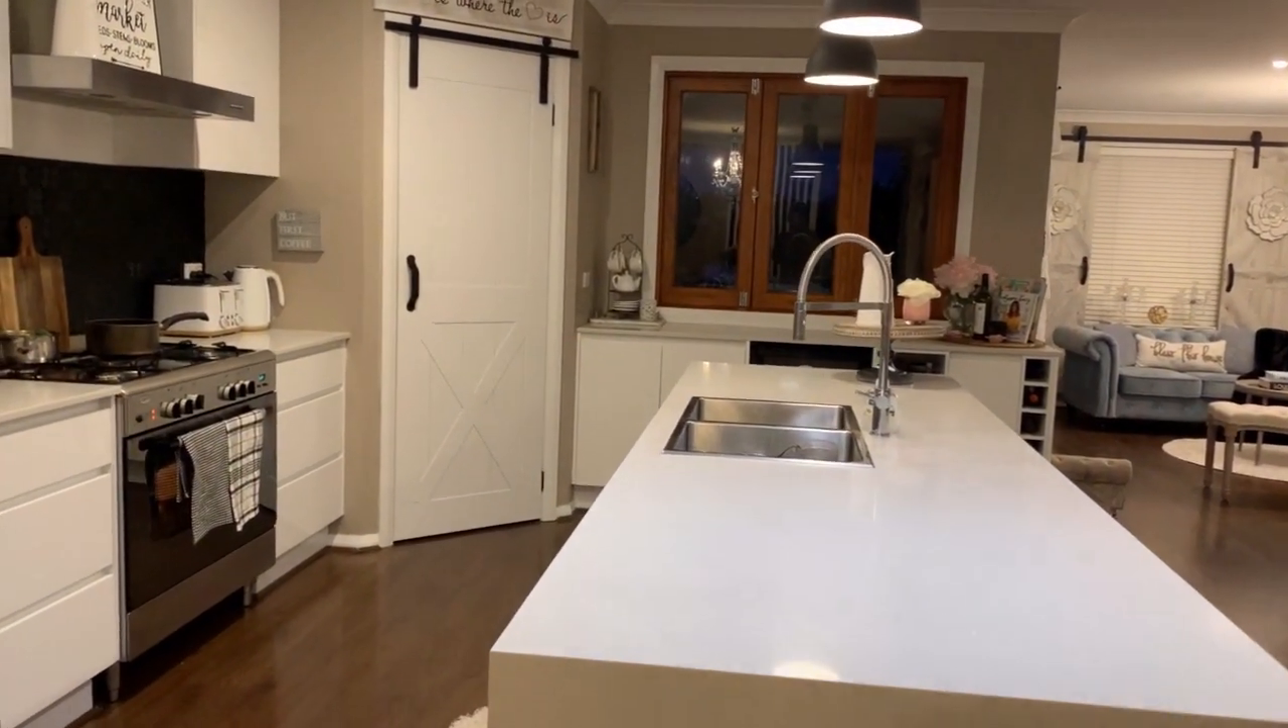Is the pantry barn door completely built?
Yes.